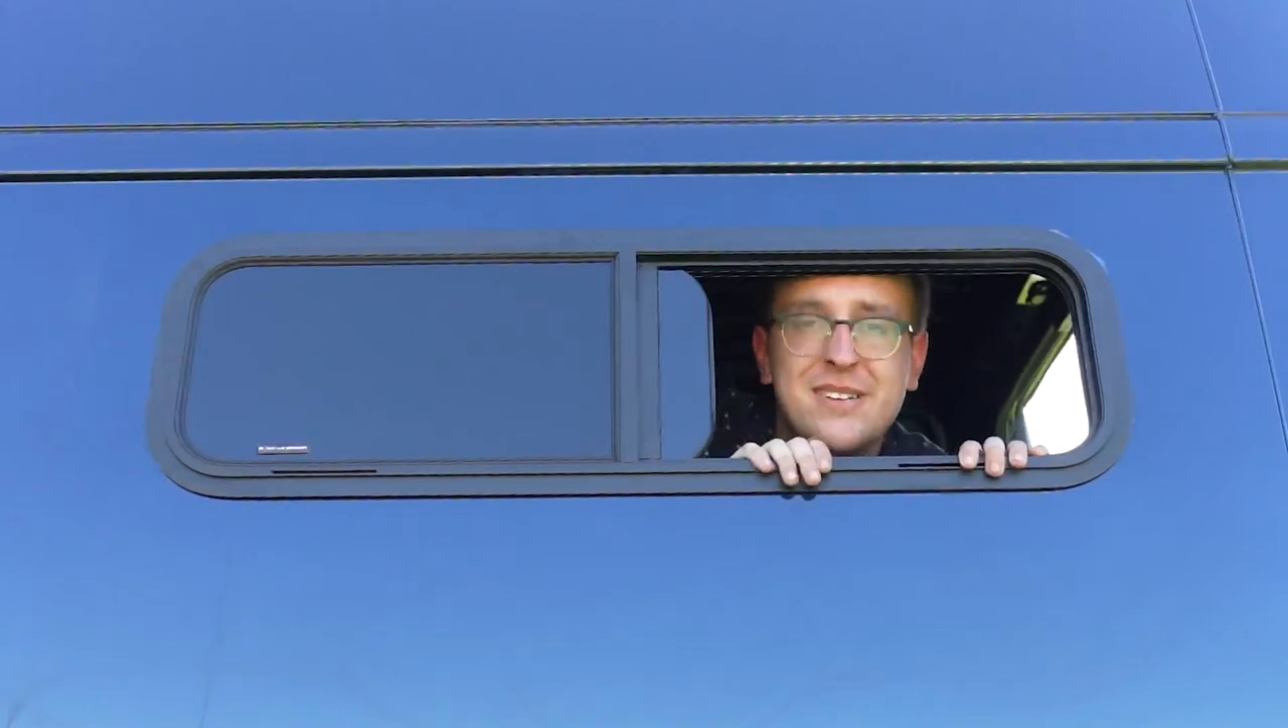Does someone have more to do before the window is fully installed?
No.